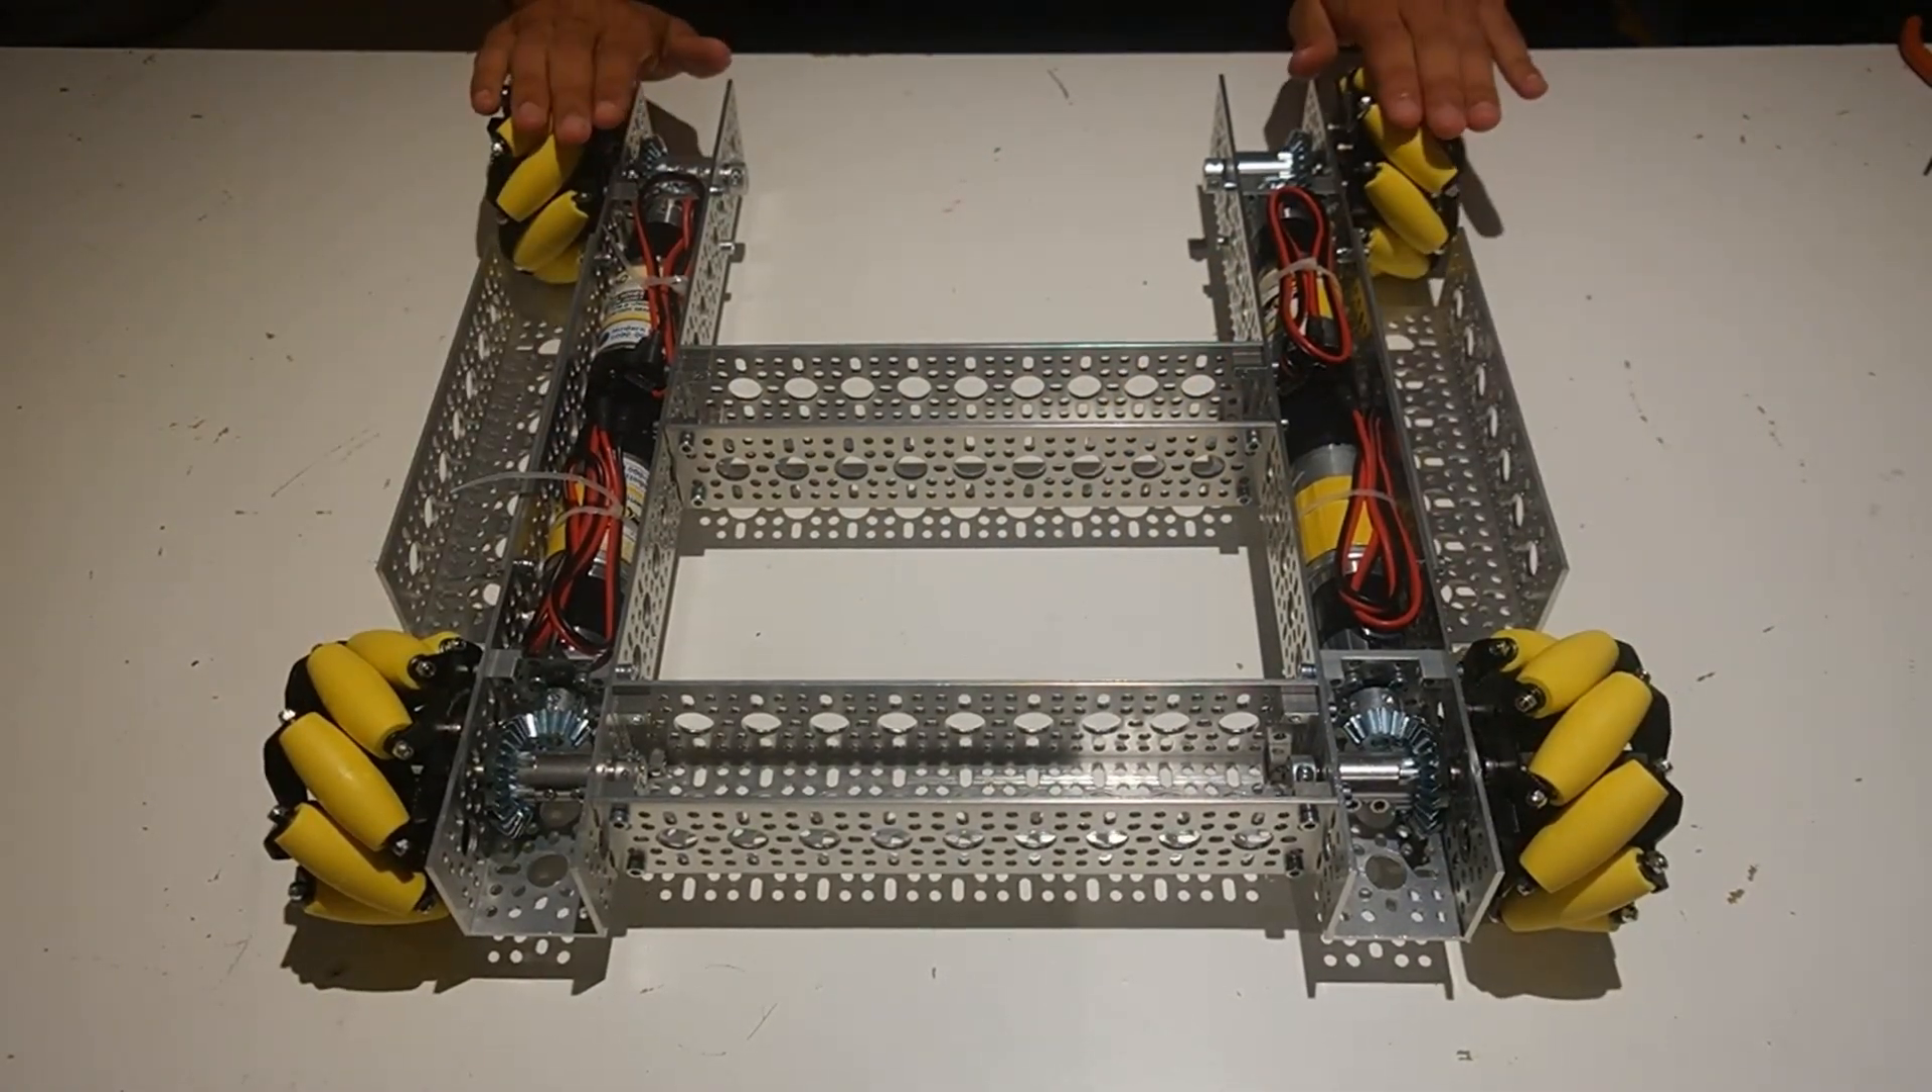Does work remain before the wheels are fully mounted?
No.